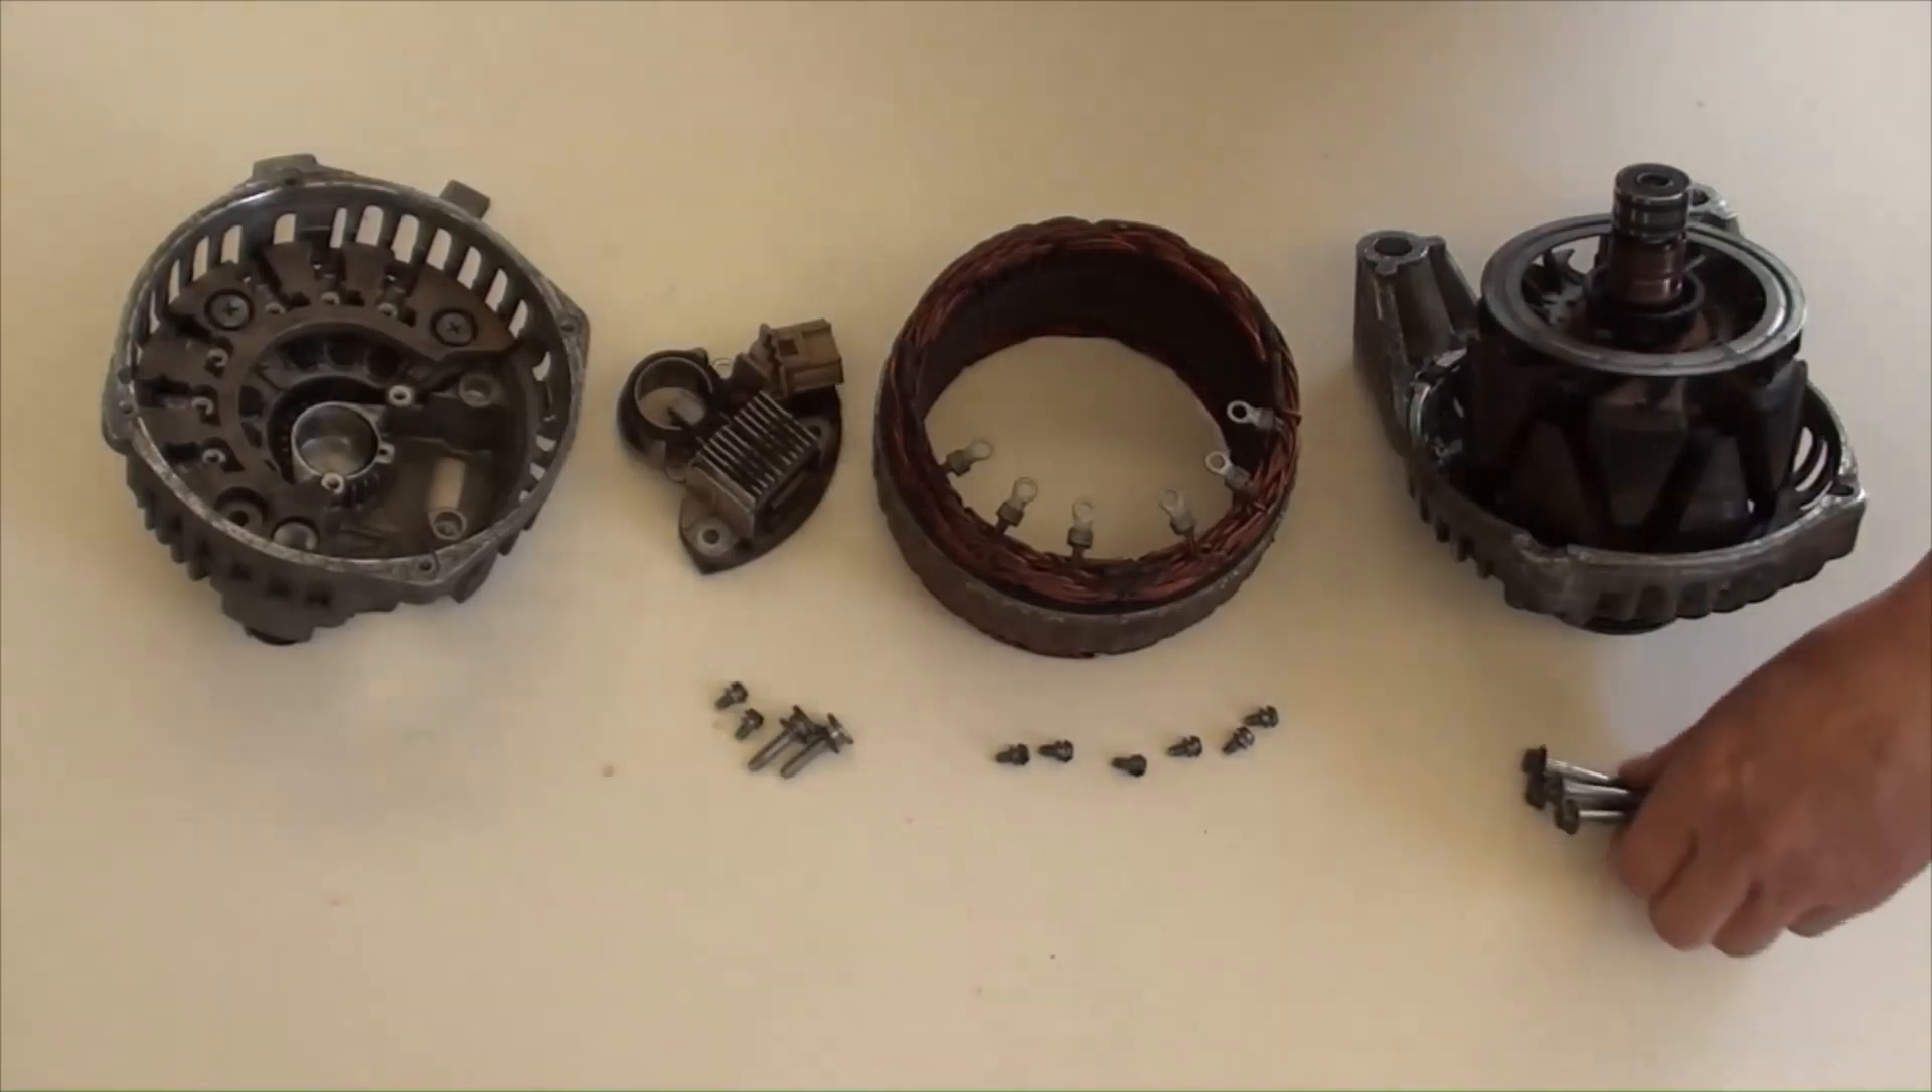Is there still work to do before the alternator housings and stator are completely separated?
No.